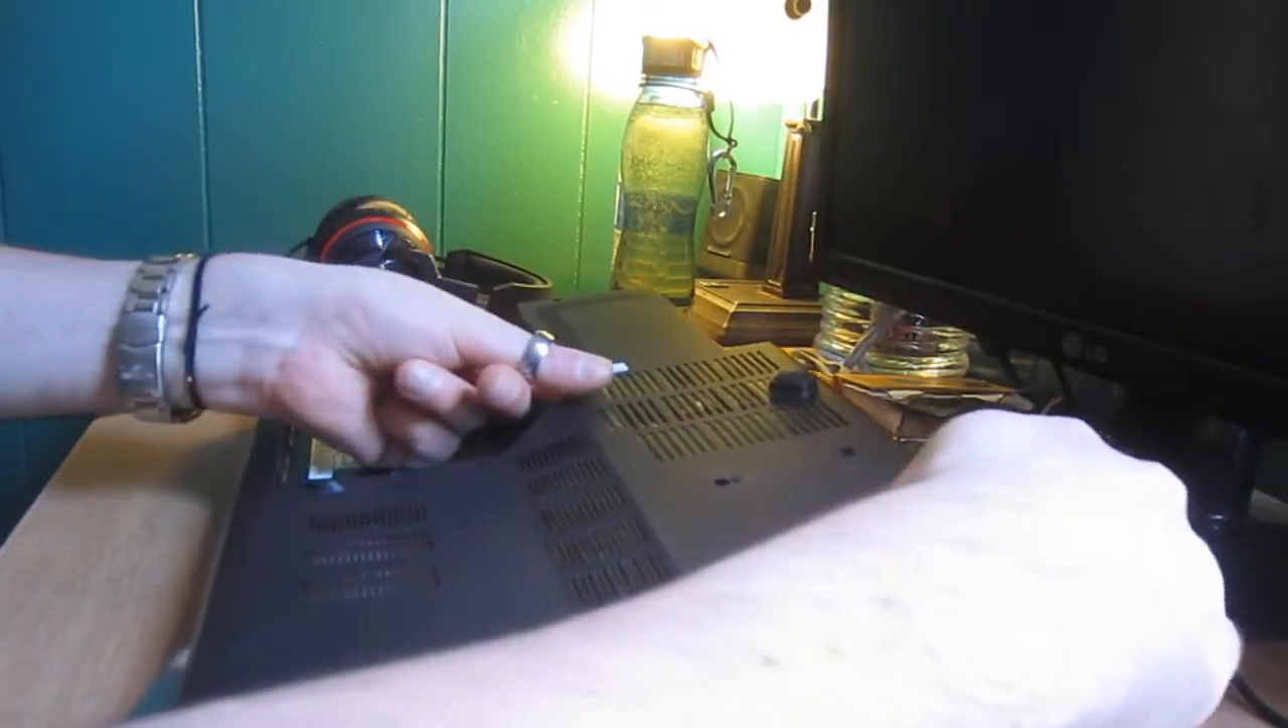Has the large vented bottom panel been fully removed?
No.